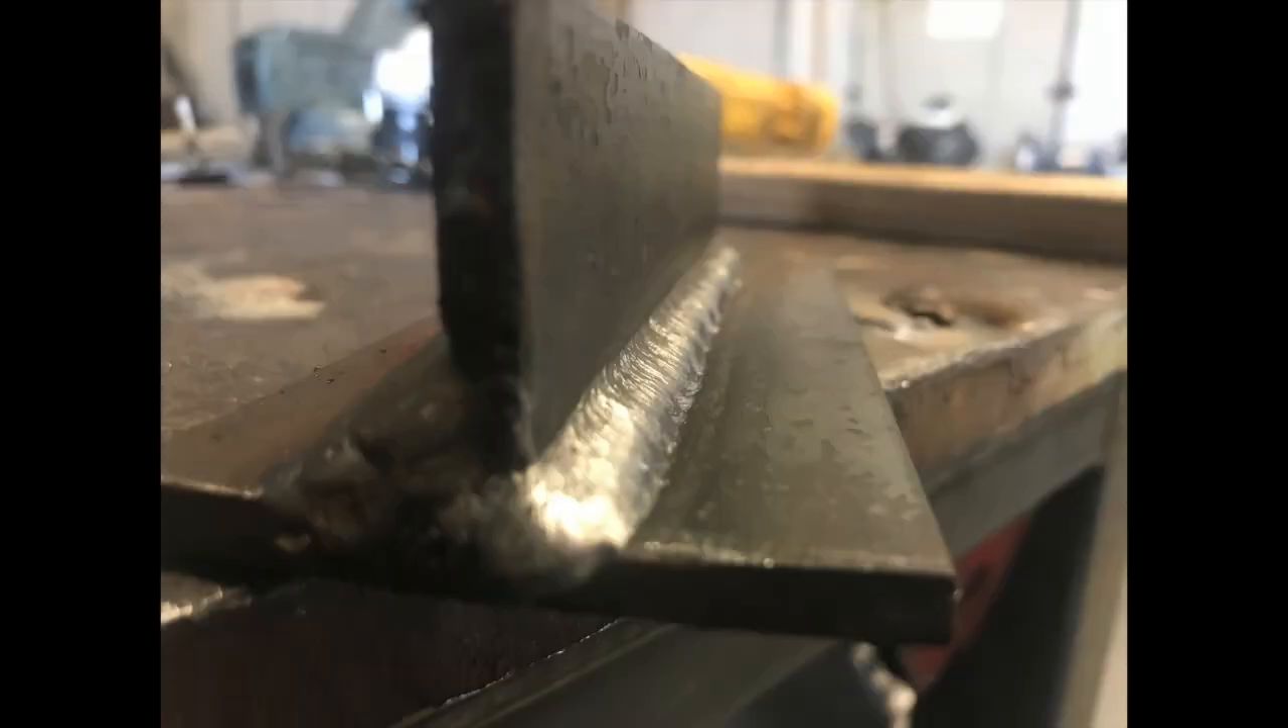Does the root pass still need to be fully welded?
No.